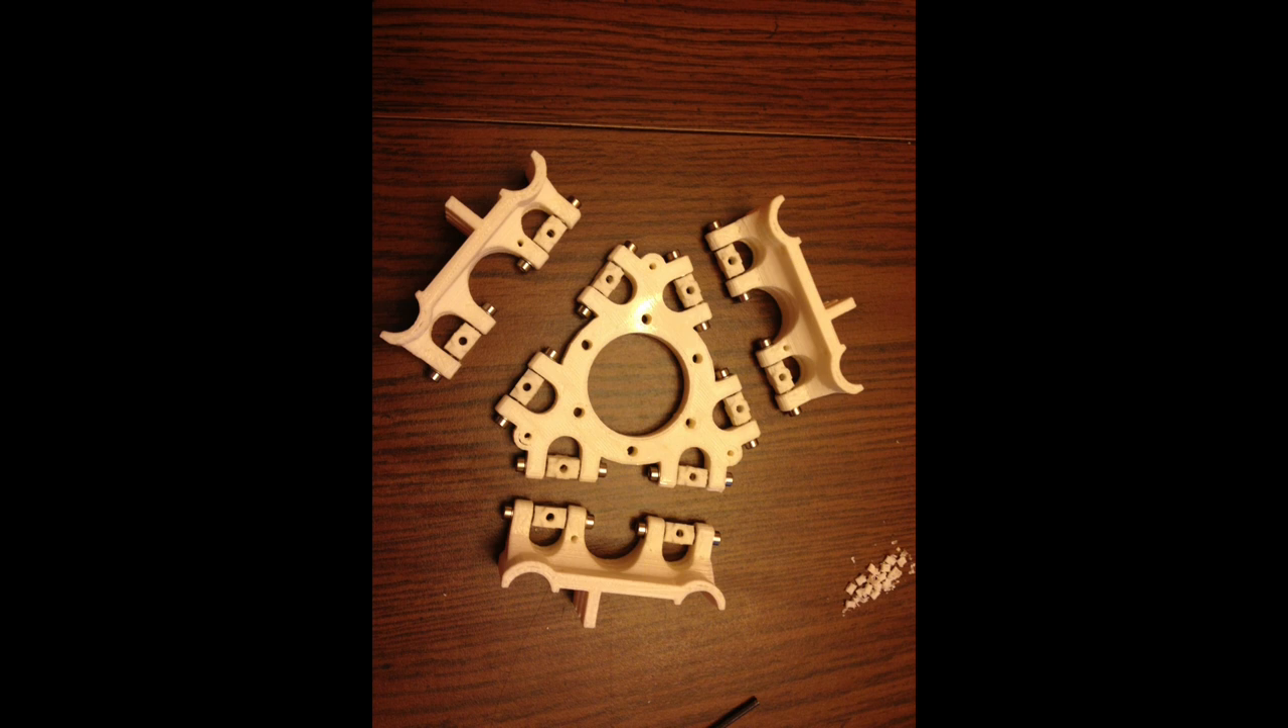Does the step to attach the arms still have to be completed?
Yes.